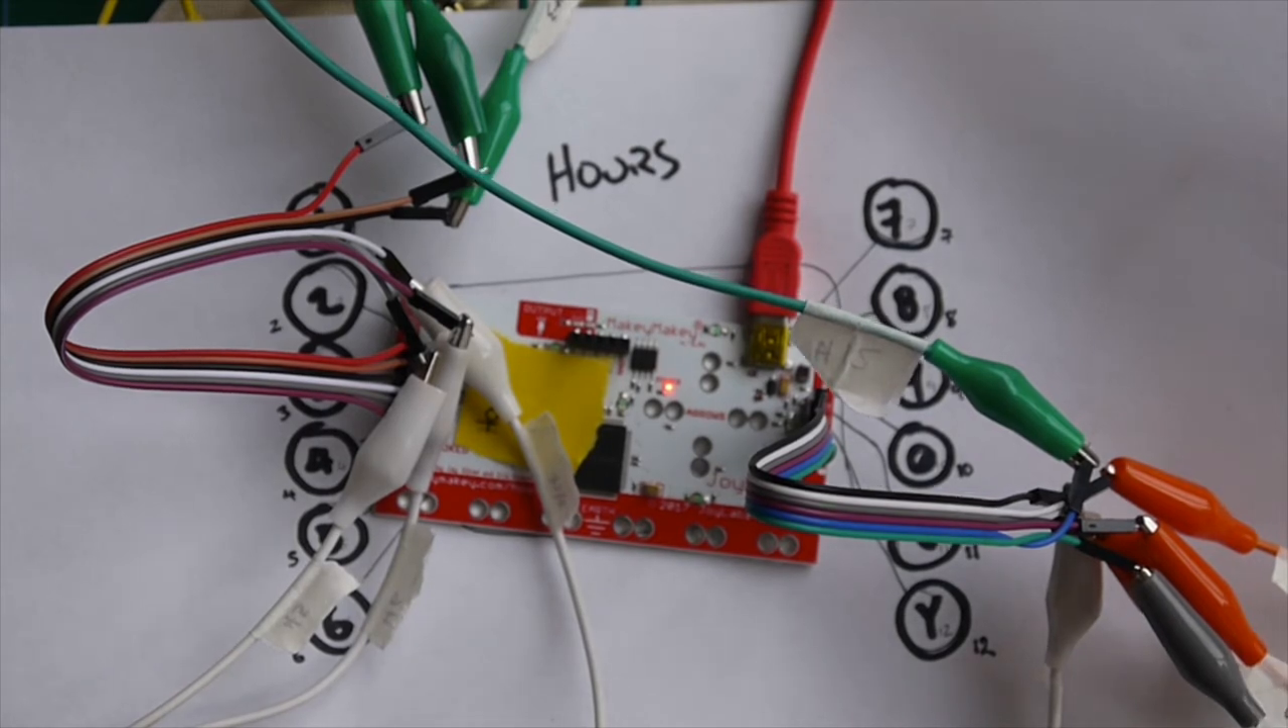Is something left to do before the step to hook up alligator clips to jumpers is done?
No.